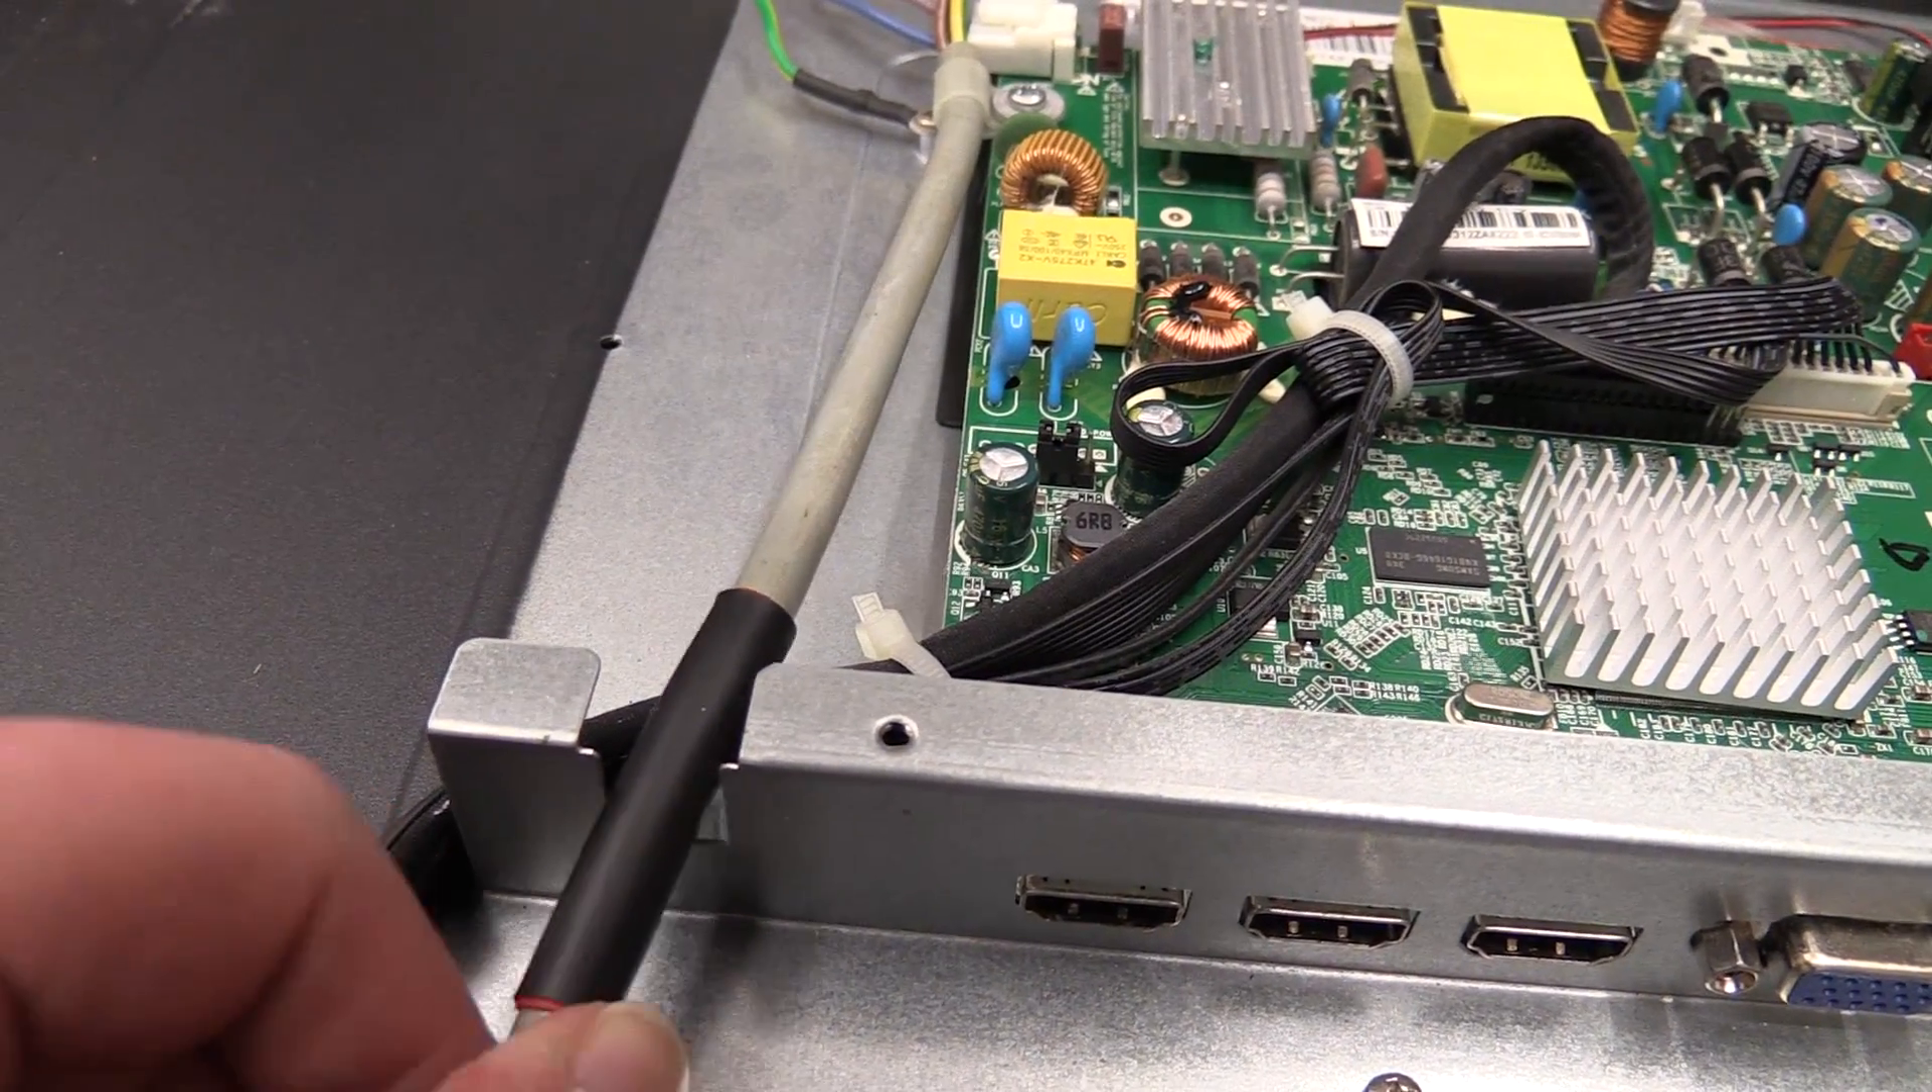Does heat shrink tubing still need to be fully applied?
No.